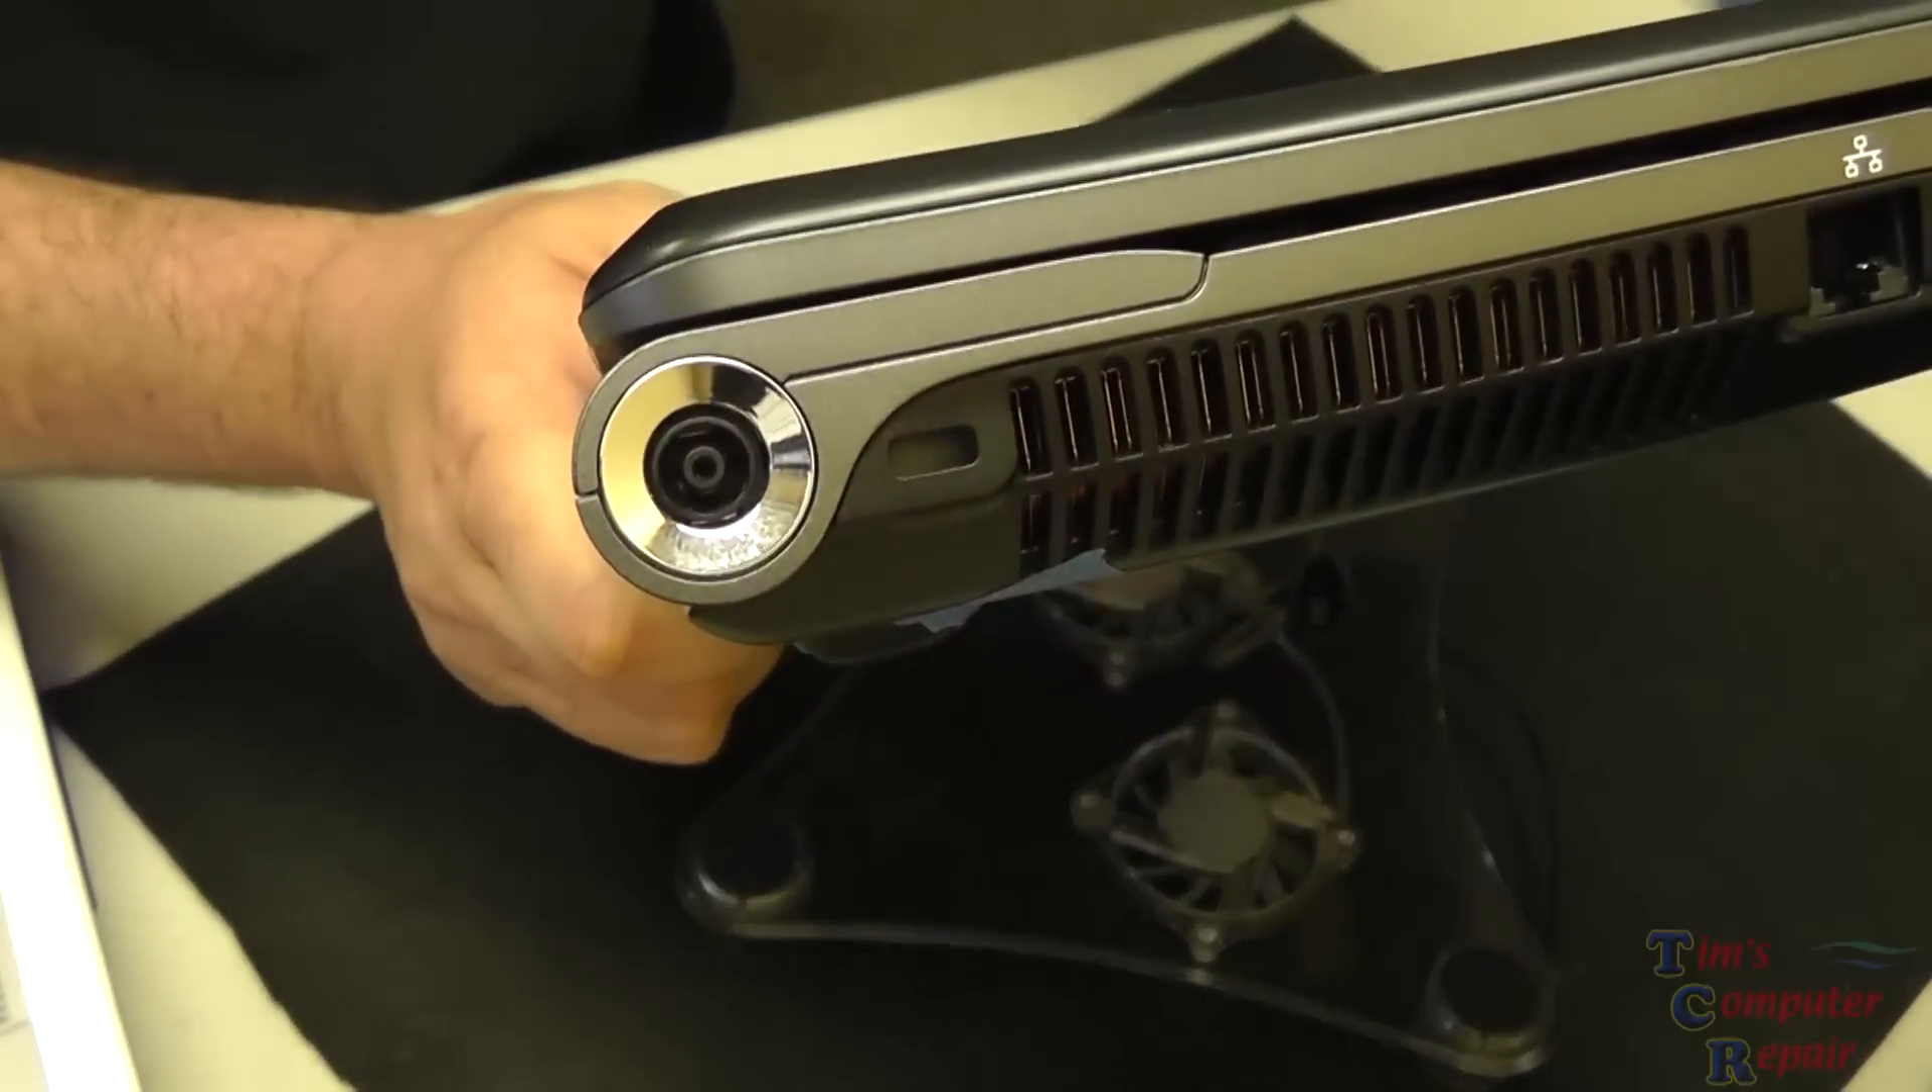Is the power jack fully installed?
Yes.